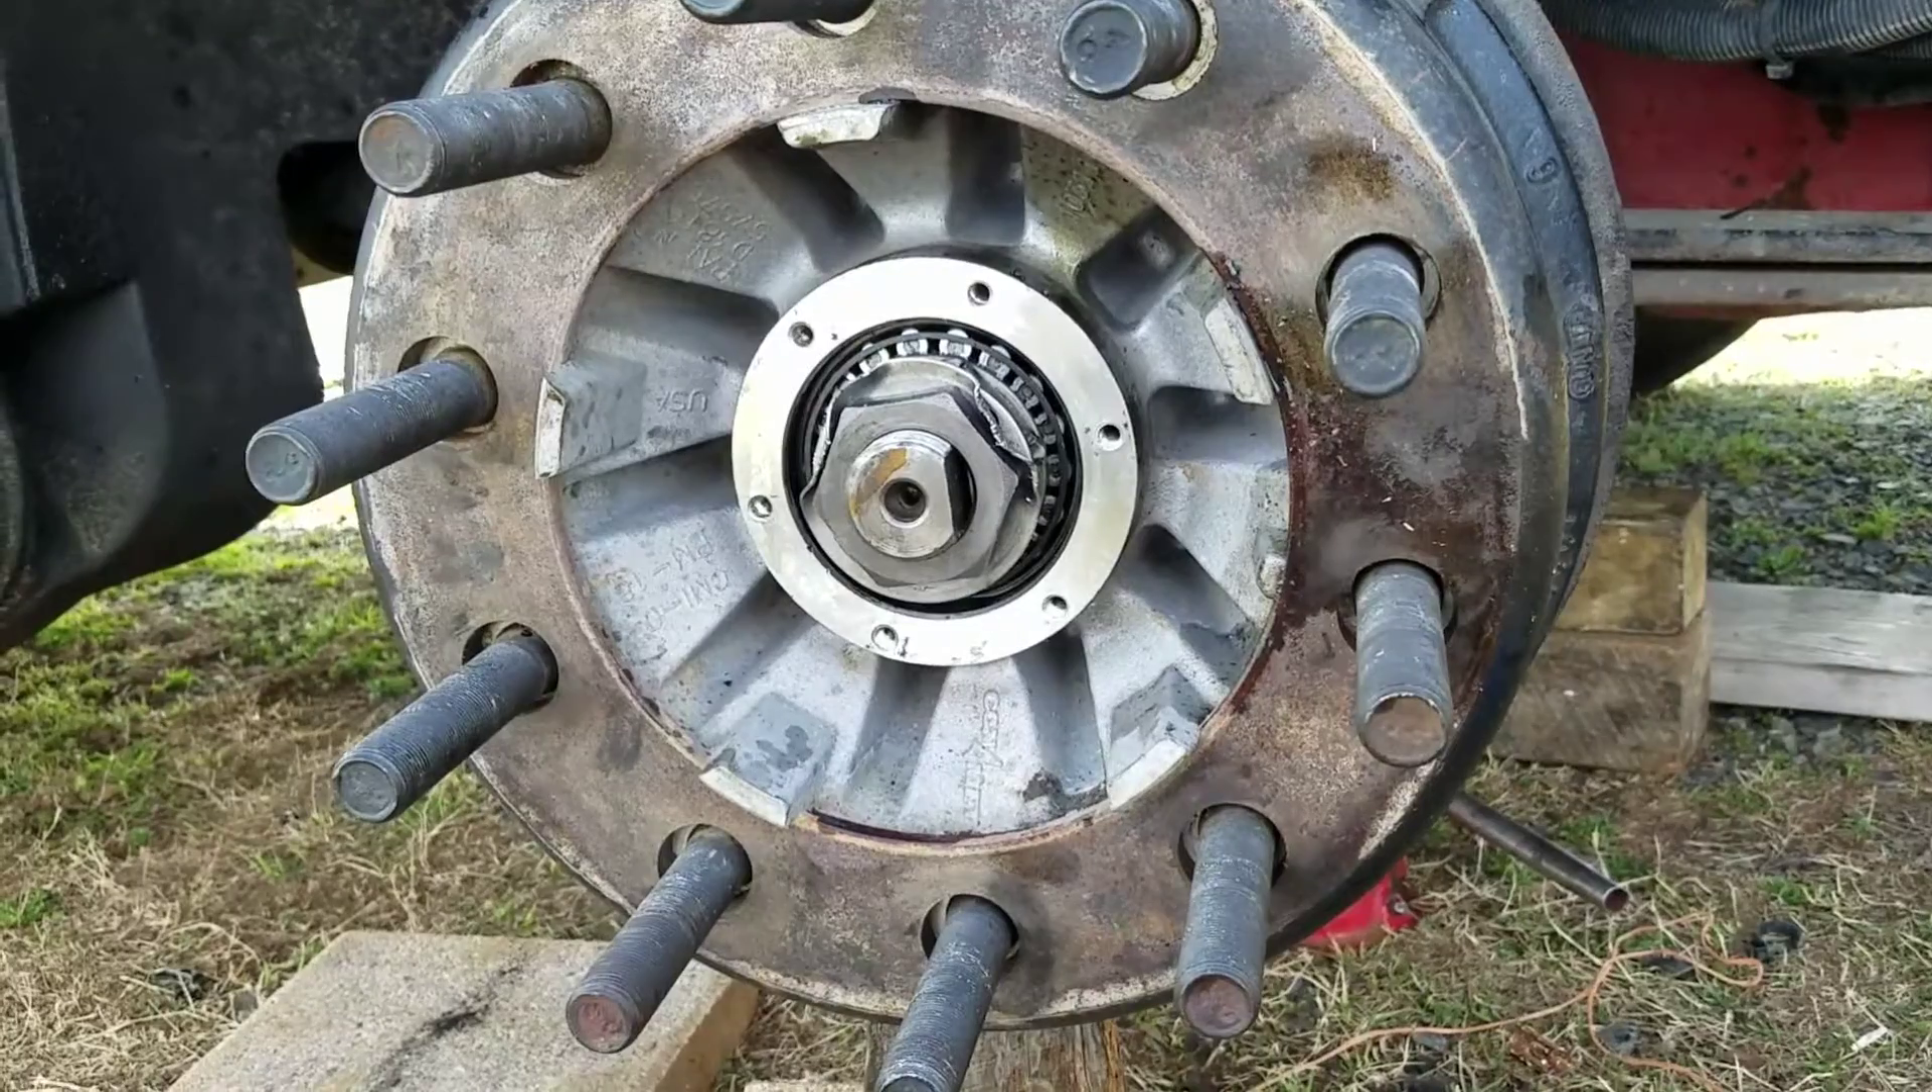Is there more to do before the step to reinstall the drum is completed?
No.